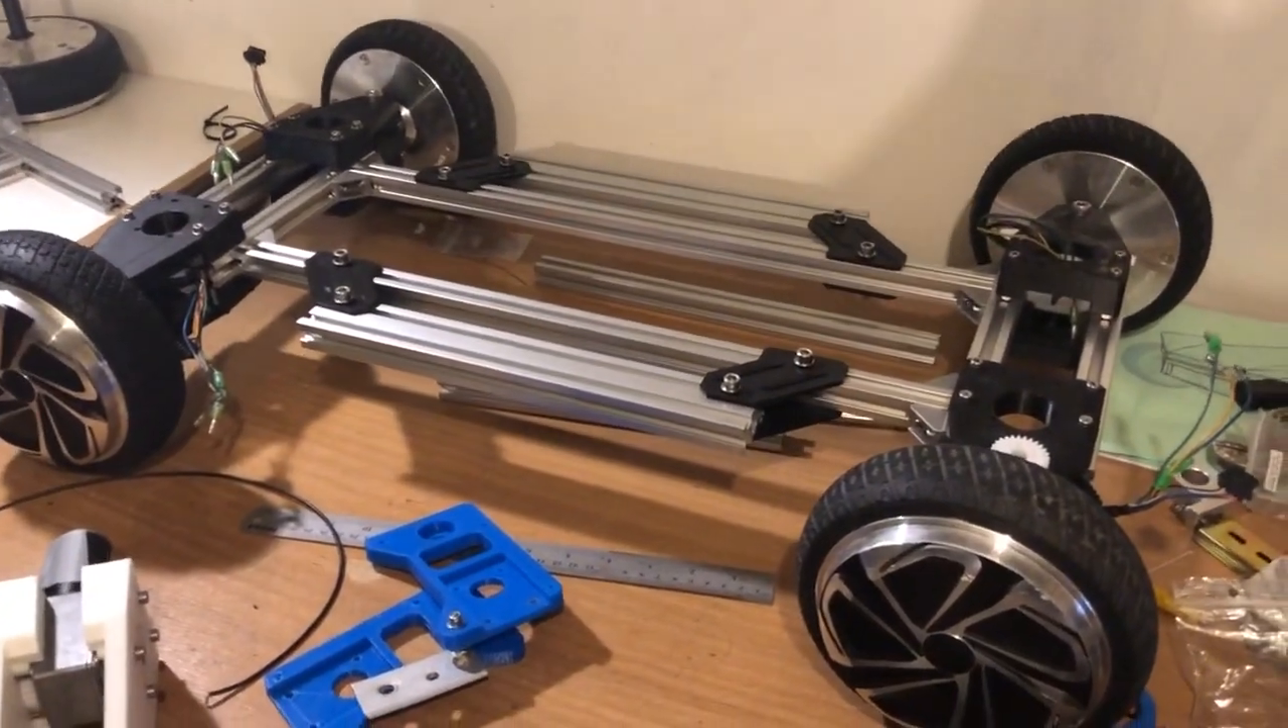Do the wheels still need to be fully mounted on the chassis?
No.